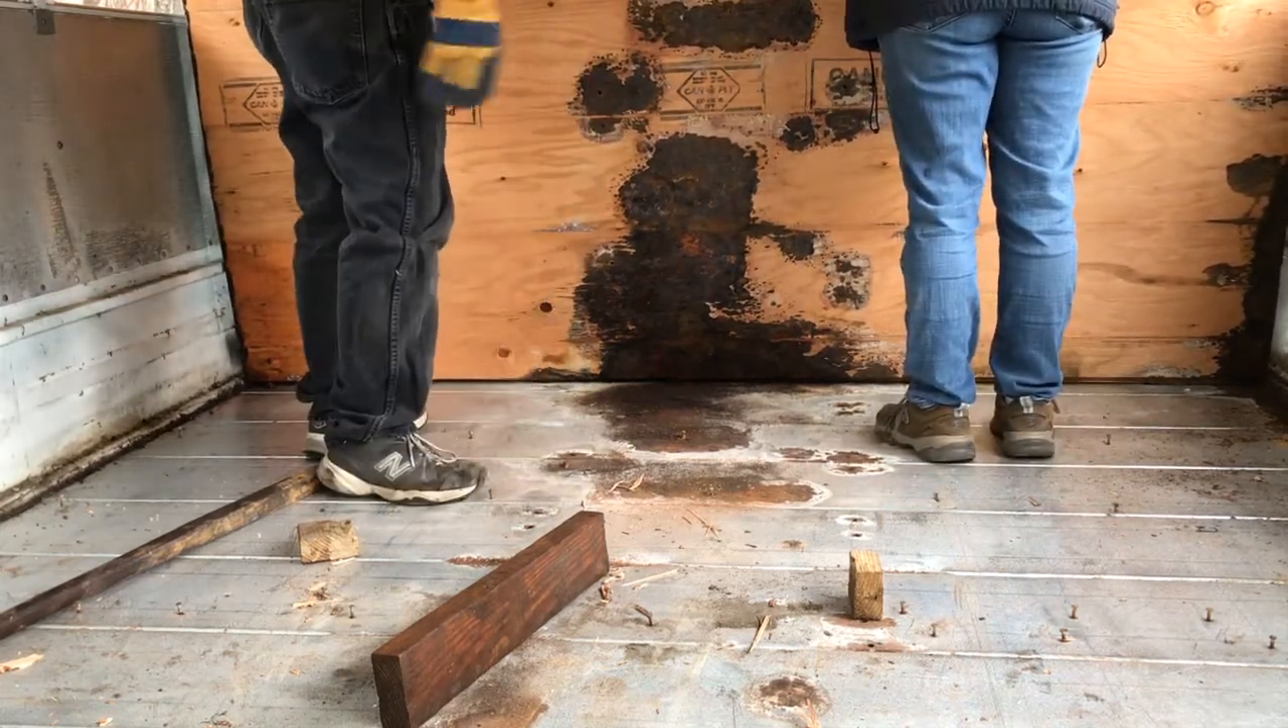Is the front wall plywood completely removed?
No.